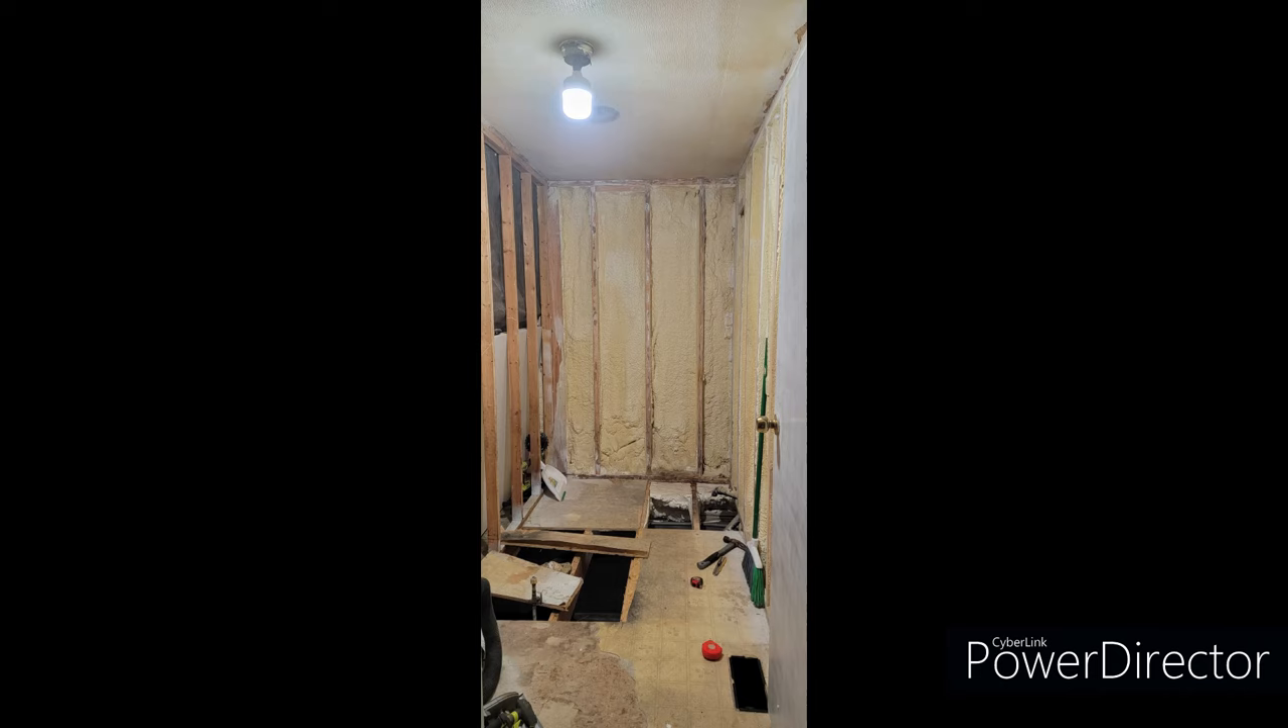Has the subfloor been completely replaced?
No.